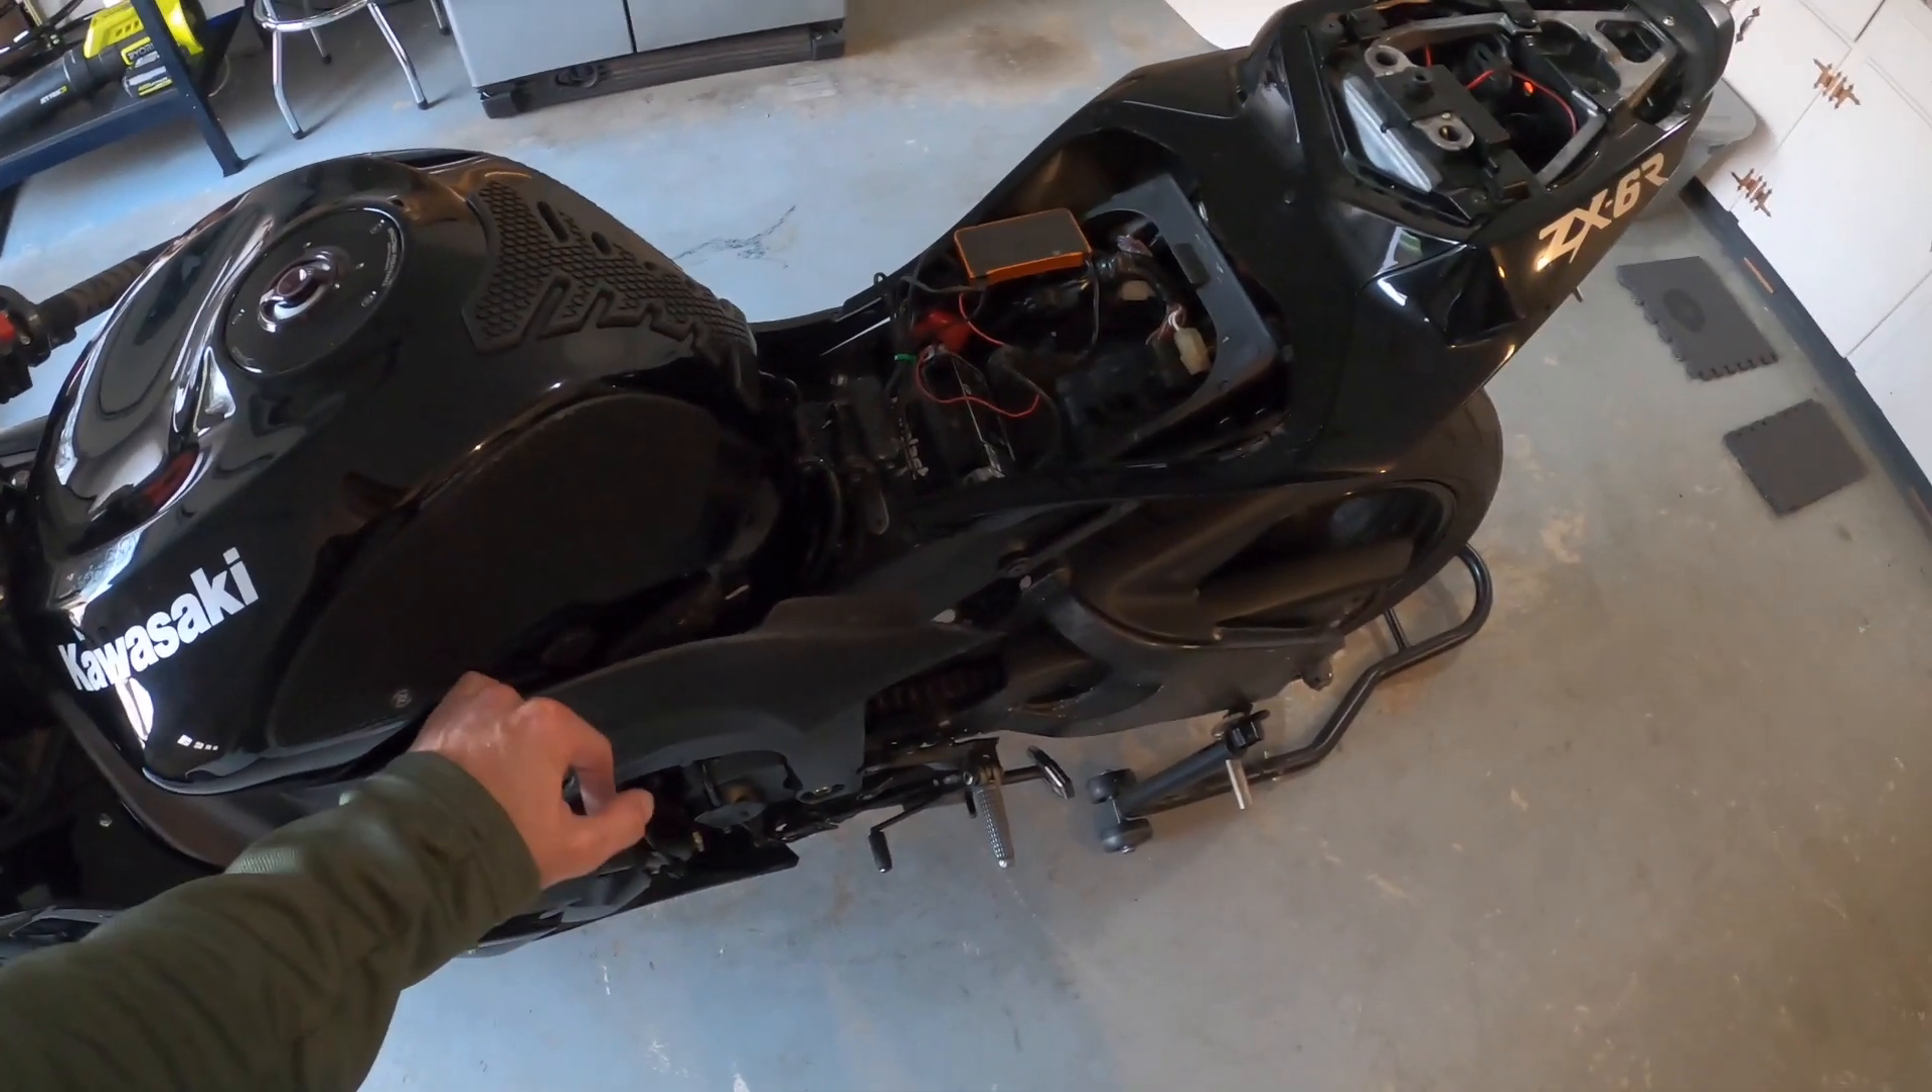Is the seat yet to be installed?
Yes.